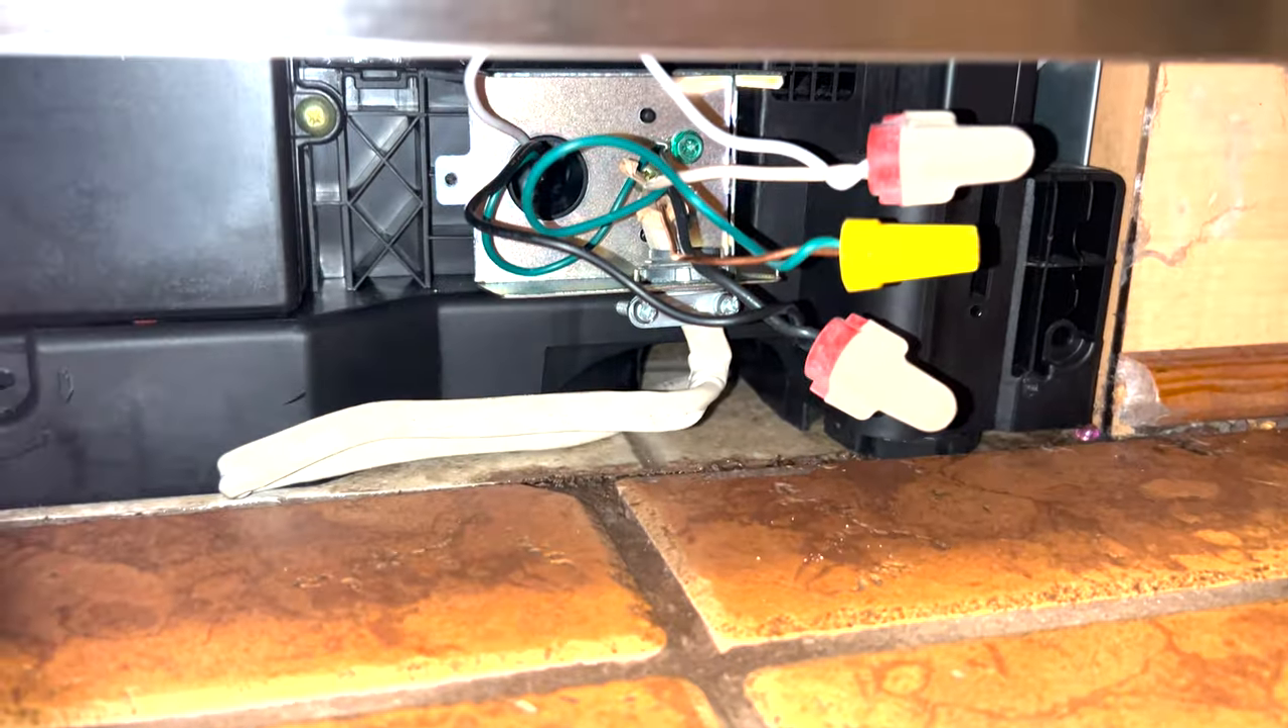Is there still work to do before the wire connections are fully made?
No.